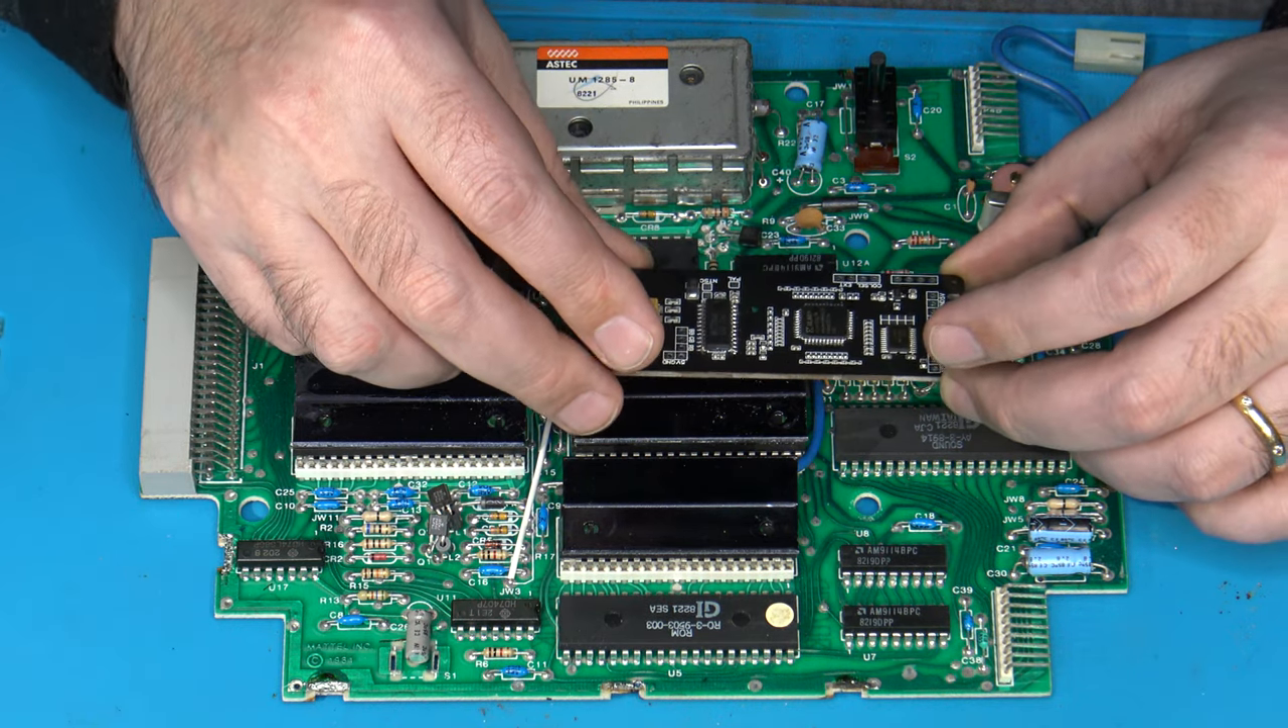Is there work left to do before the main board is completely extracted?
No.